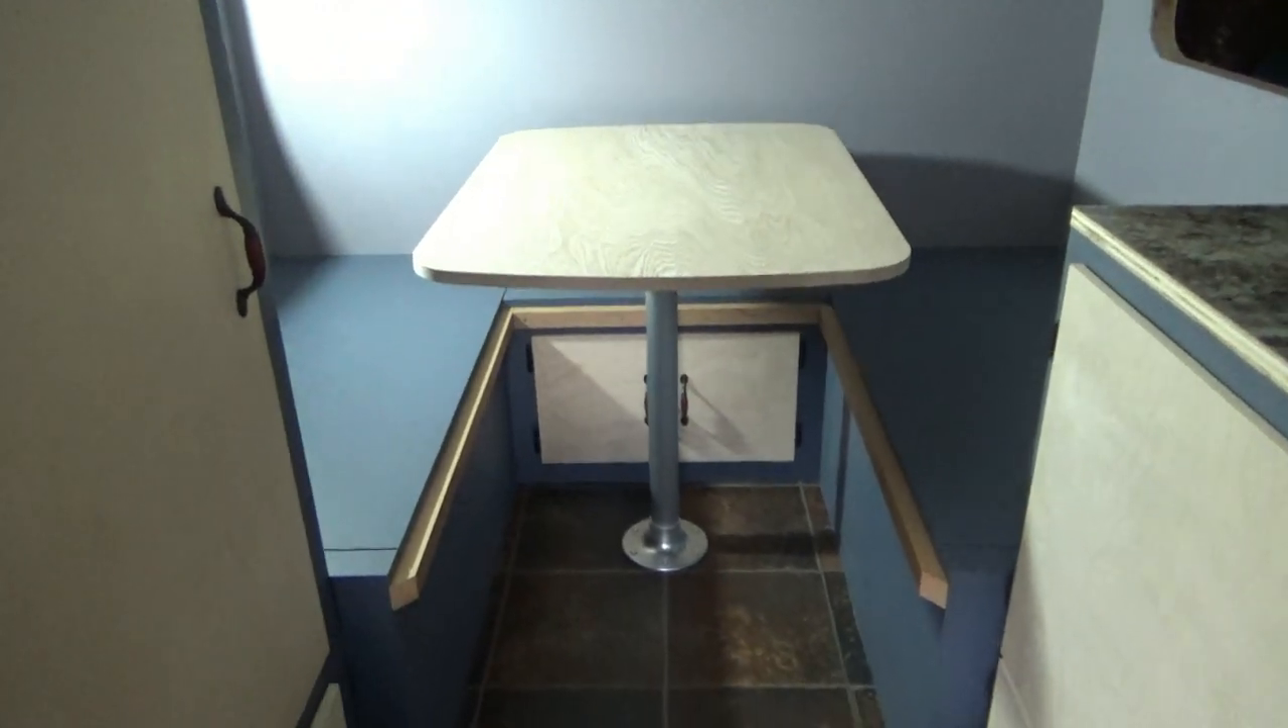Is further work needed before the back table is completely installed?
No.